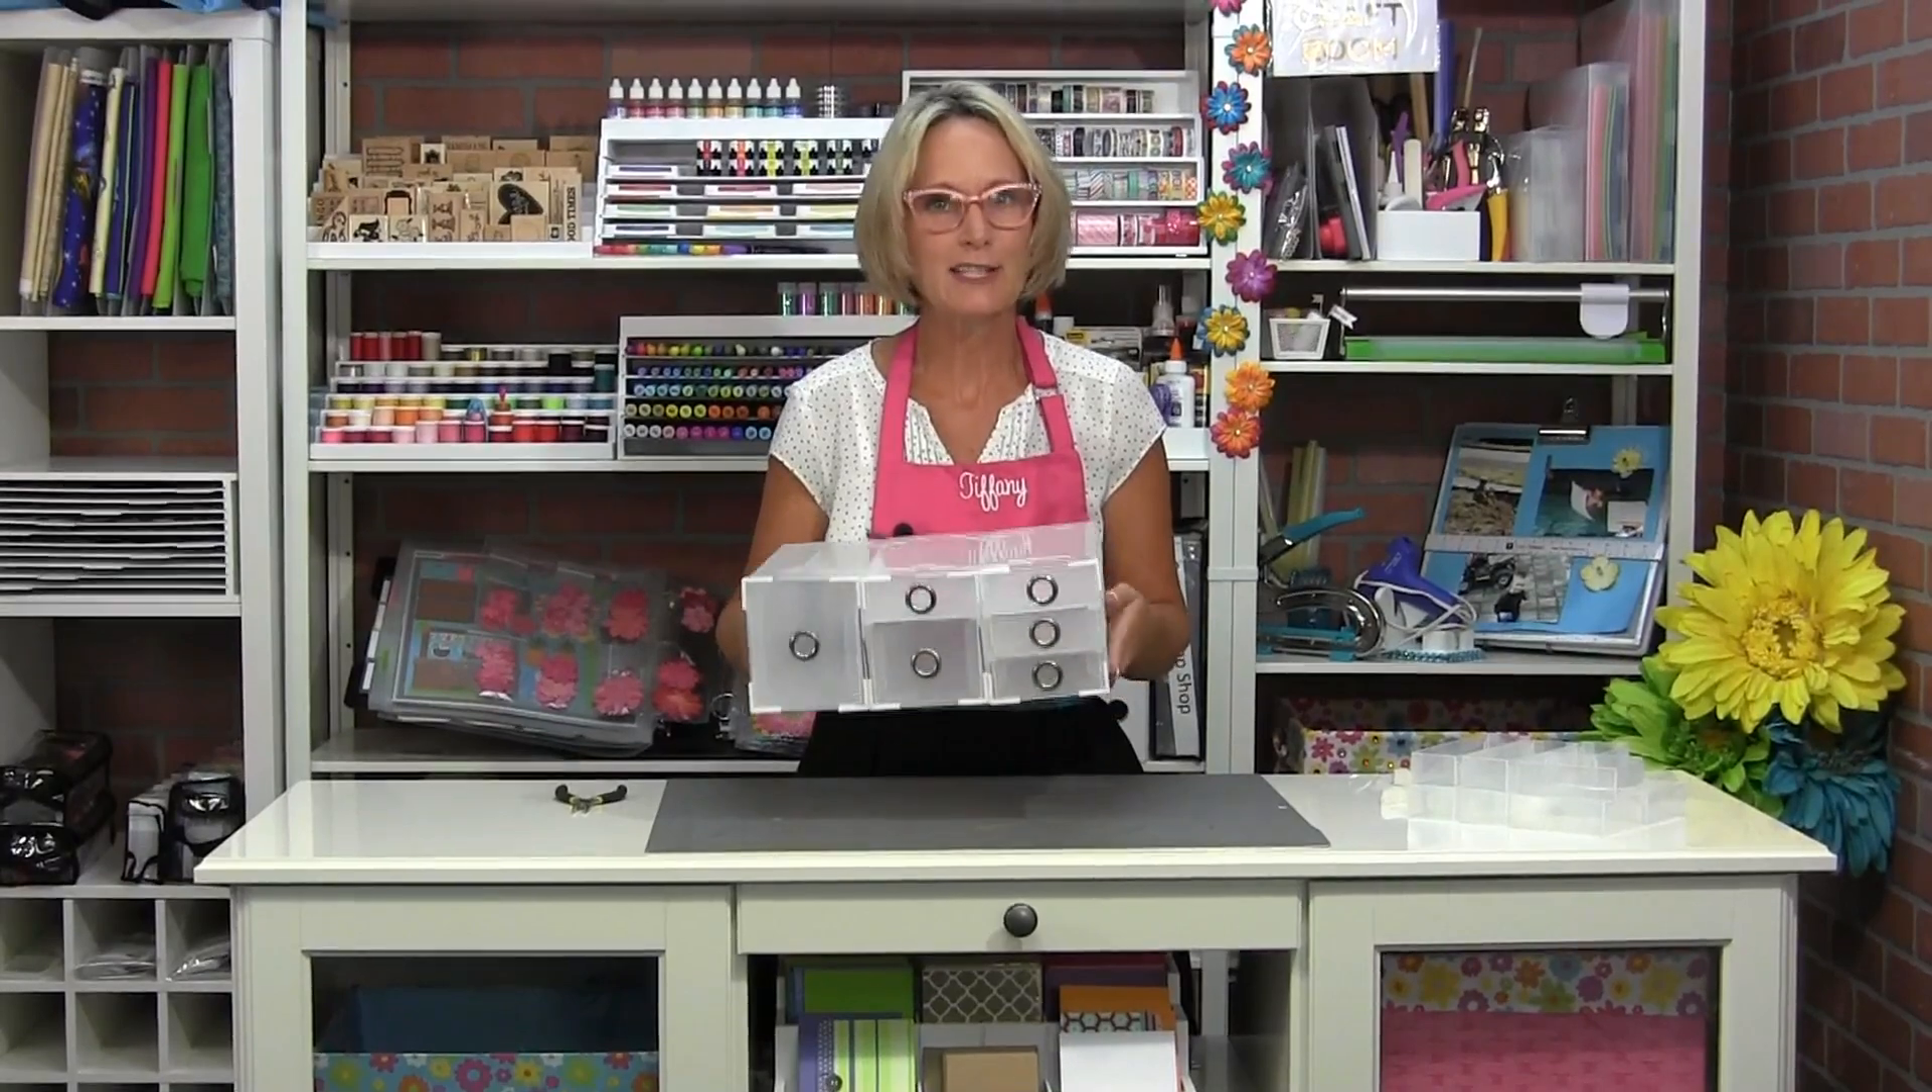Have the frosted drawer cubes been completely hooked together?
Yes.